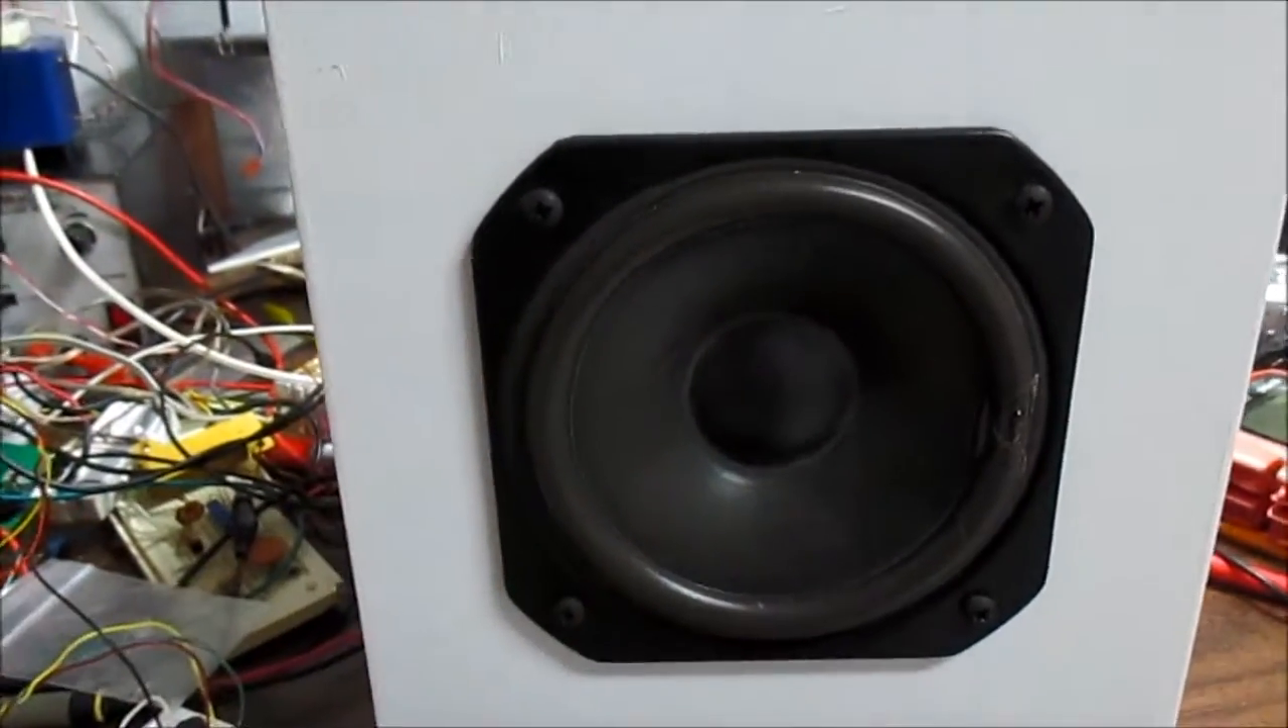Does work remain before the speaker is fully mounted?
No.